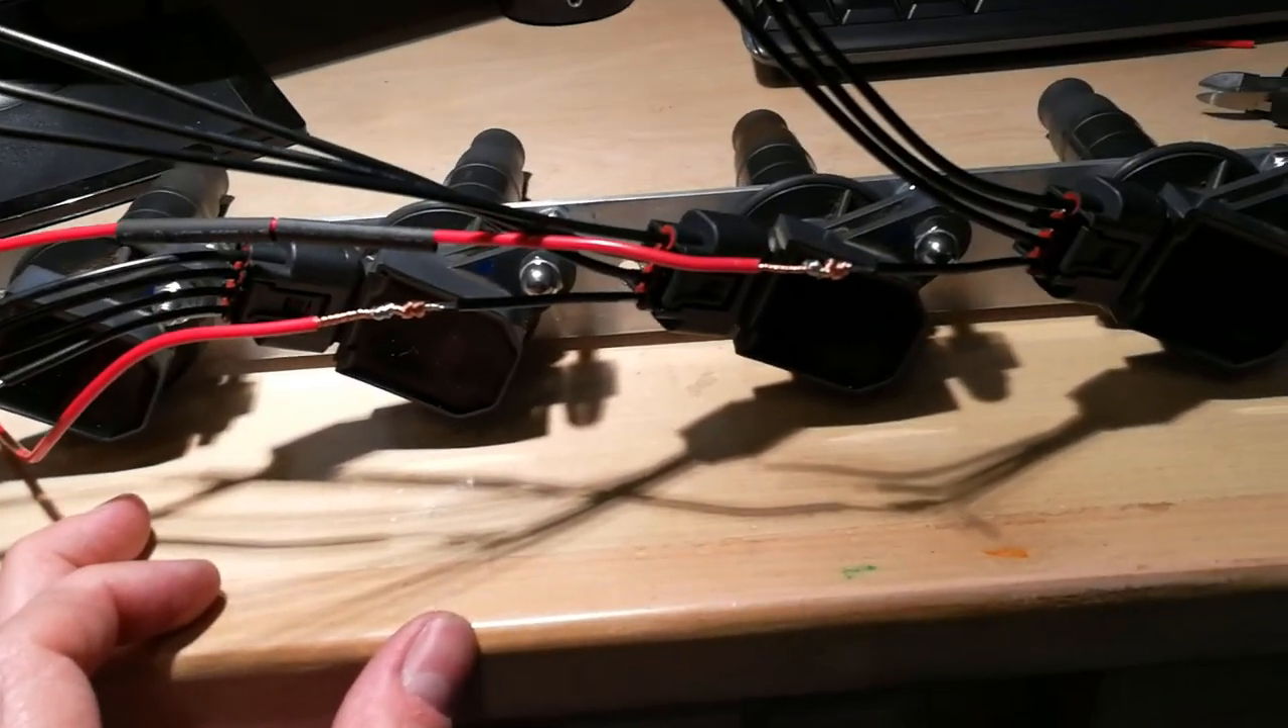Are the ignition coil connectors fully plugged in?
Yes.